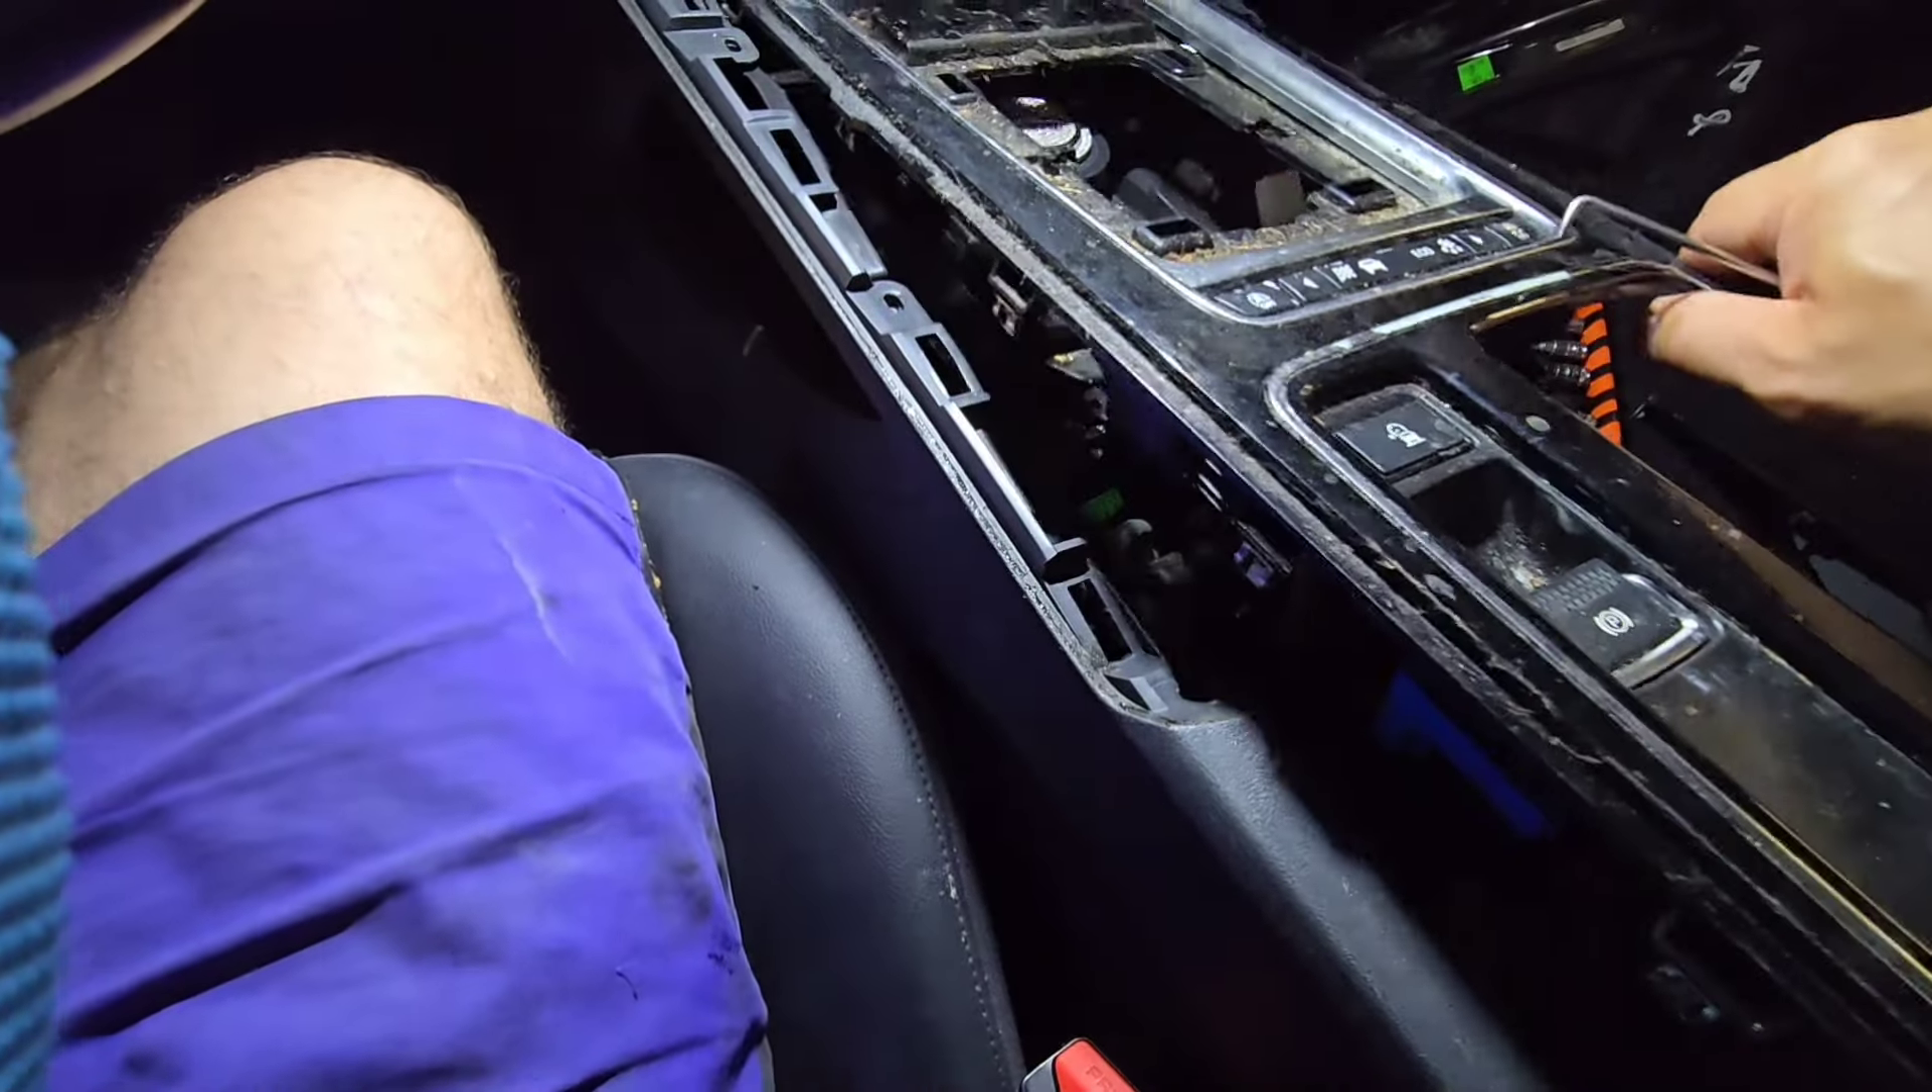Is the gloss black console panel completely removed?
No.